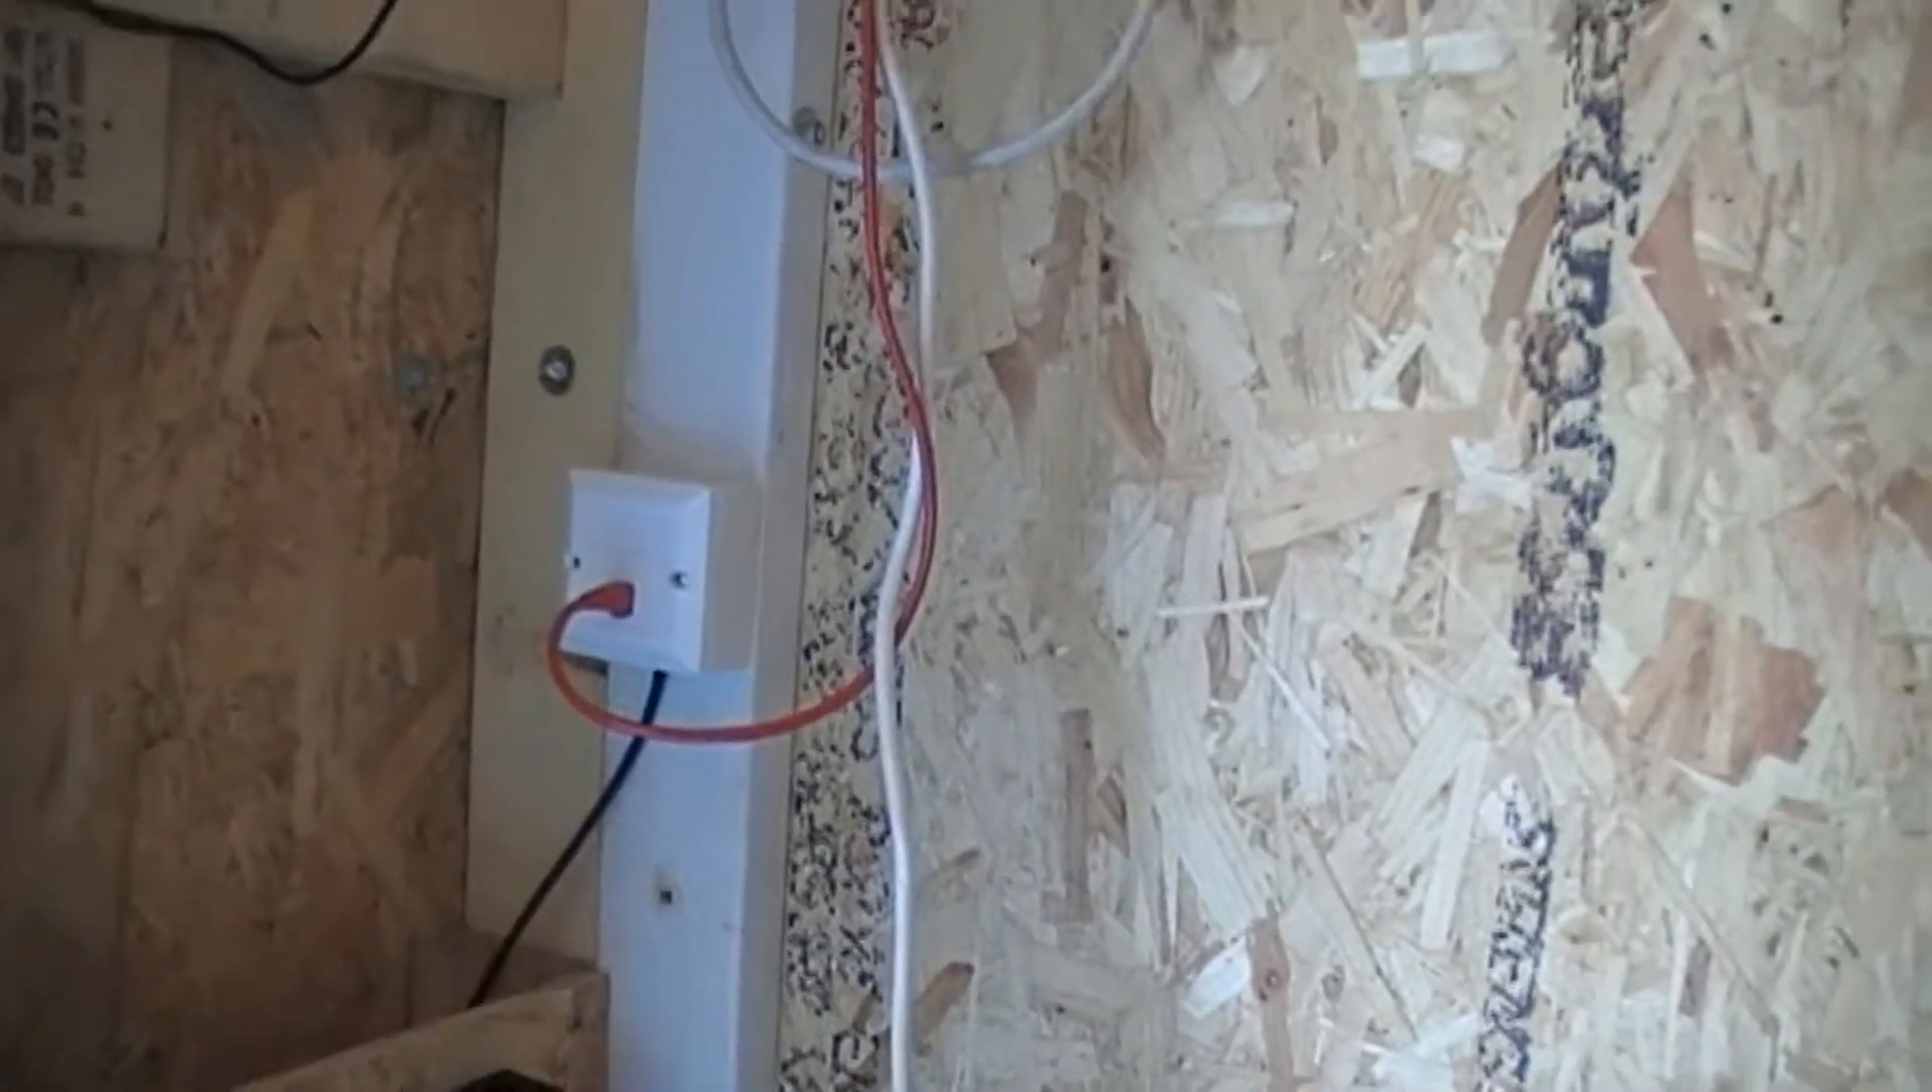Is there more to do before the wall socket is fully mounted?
No.